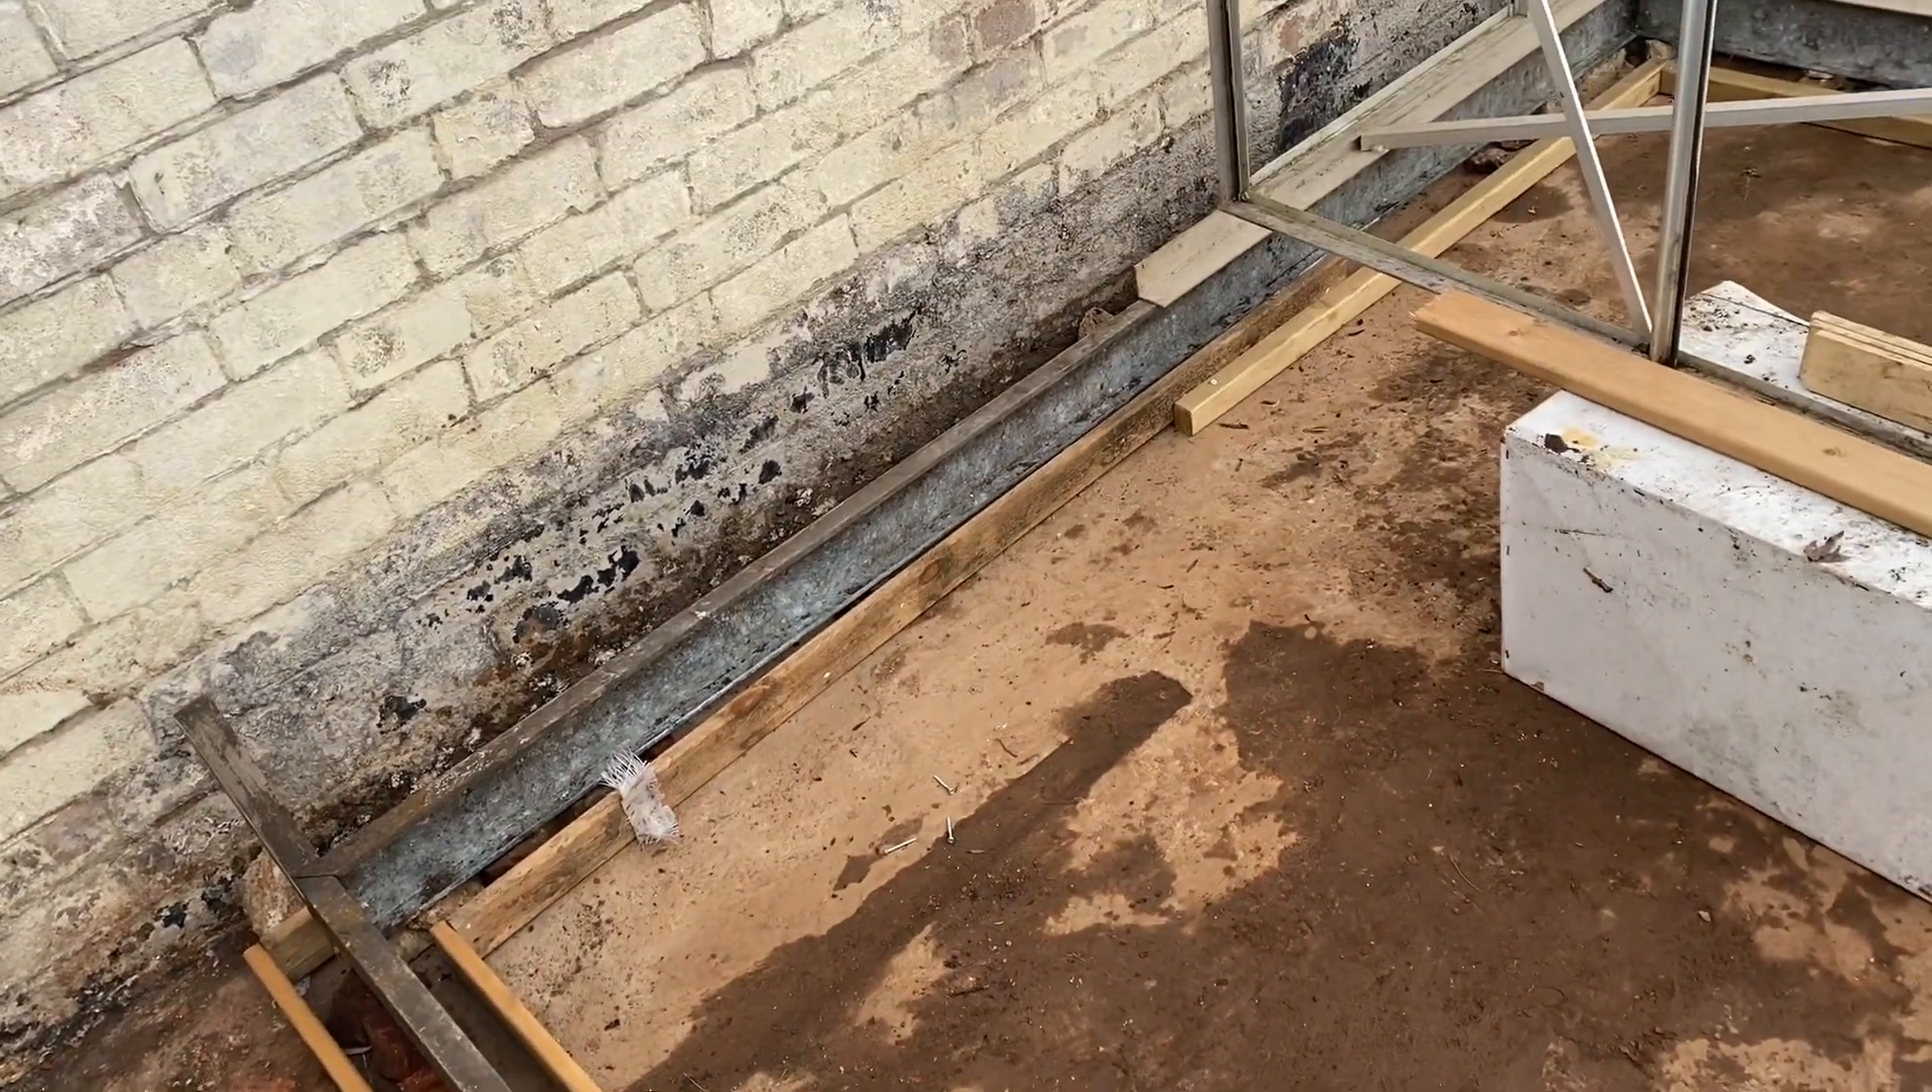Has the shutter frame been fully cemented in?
No.